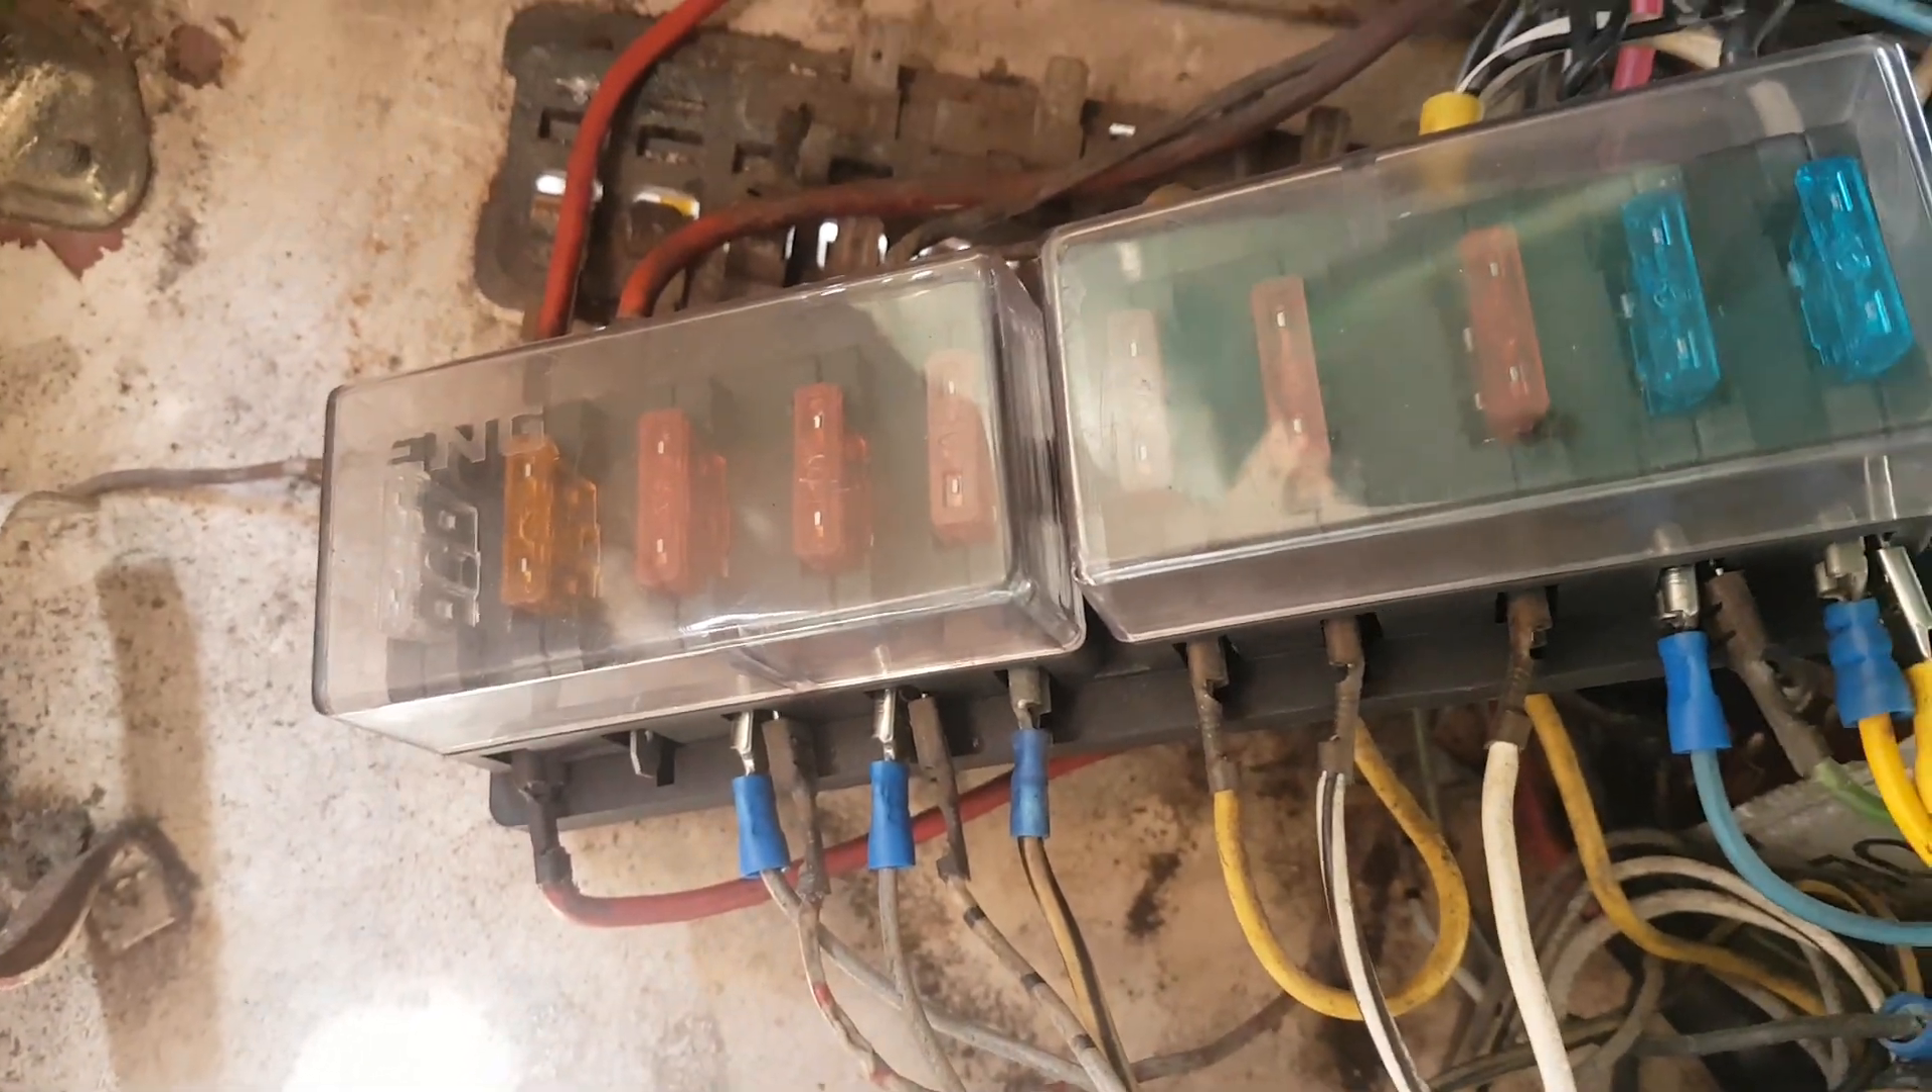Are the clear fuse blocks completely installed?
Yes.